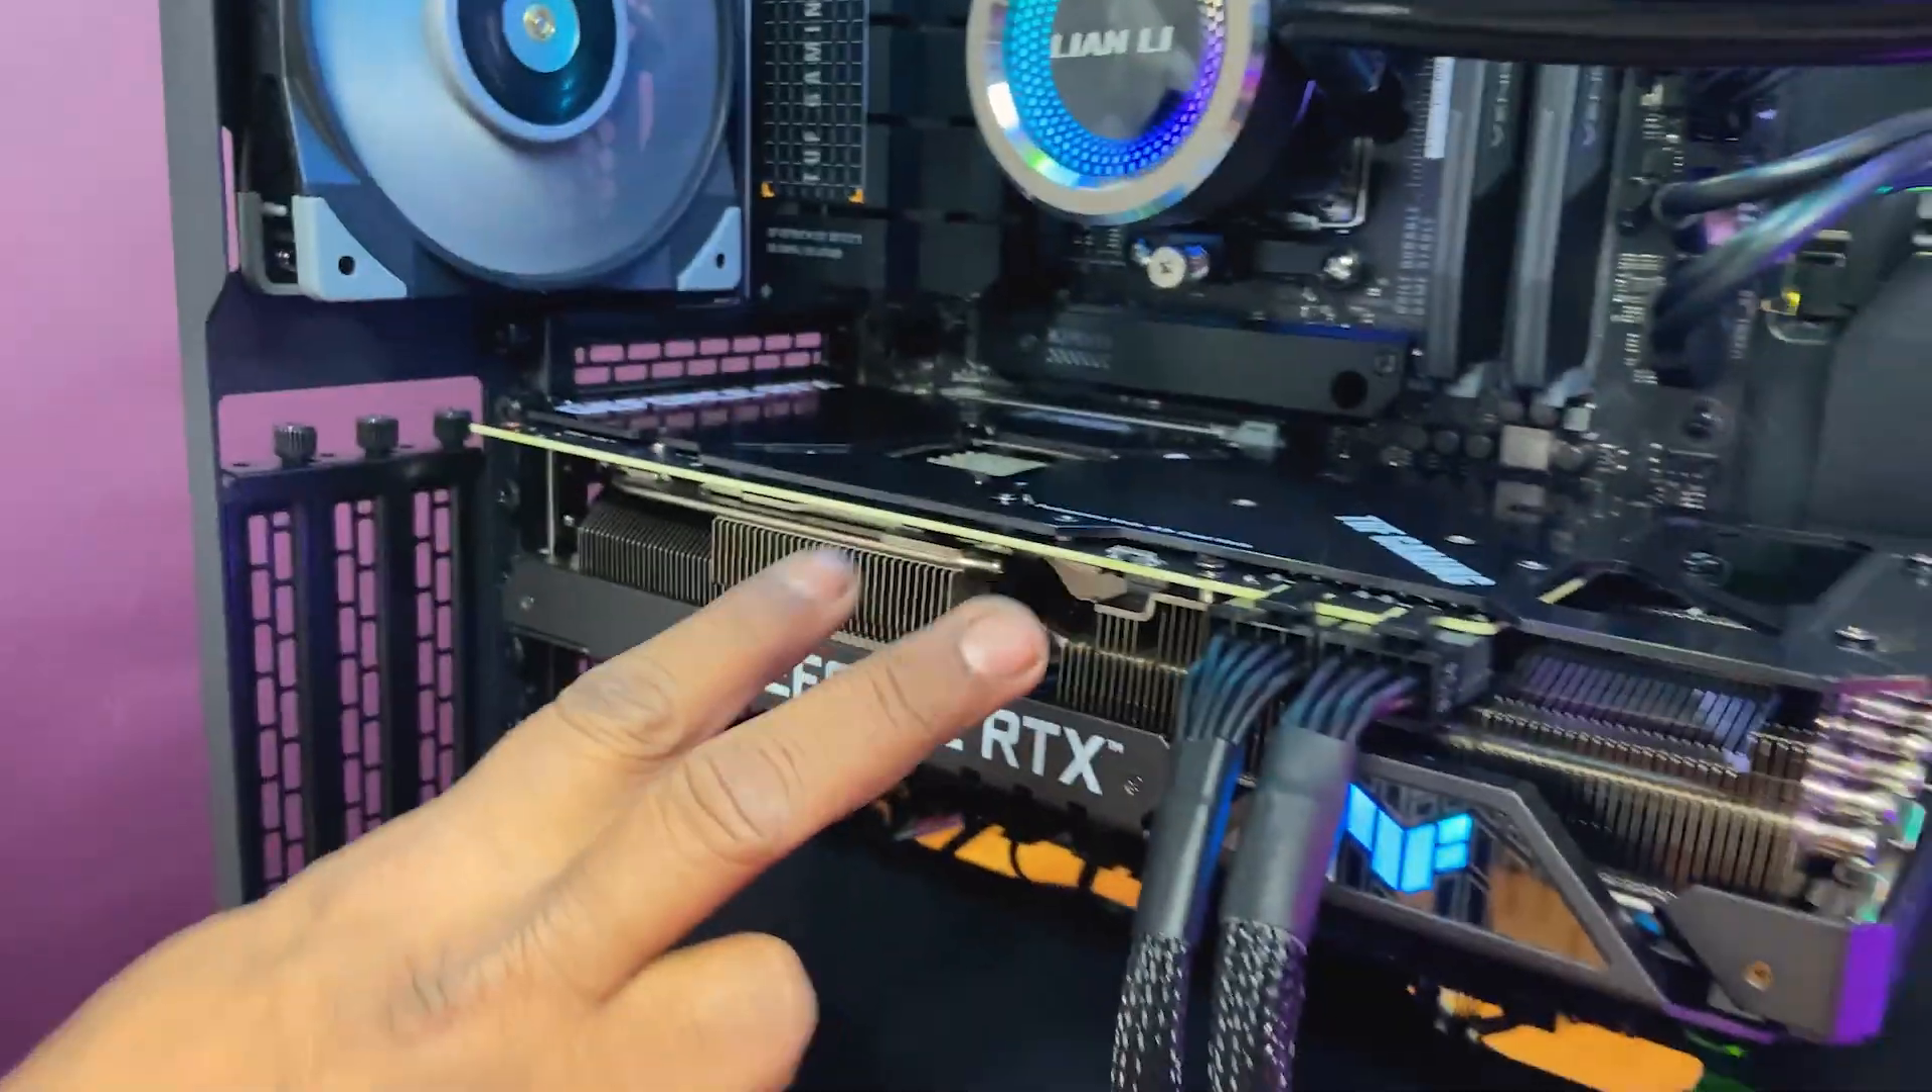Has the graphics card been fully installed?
Yes.